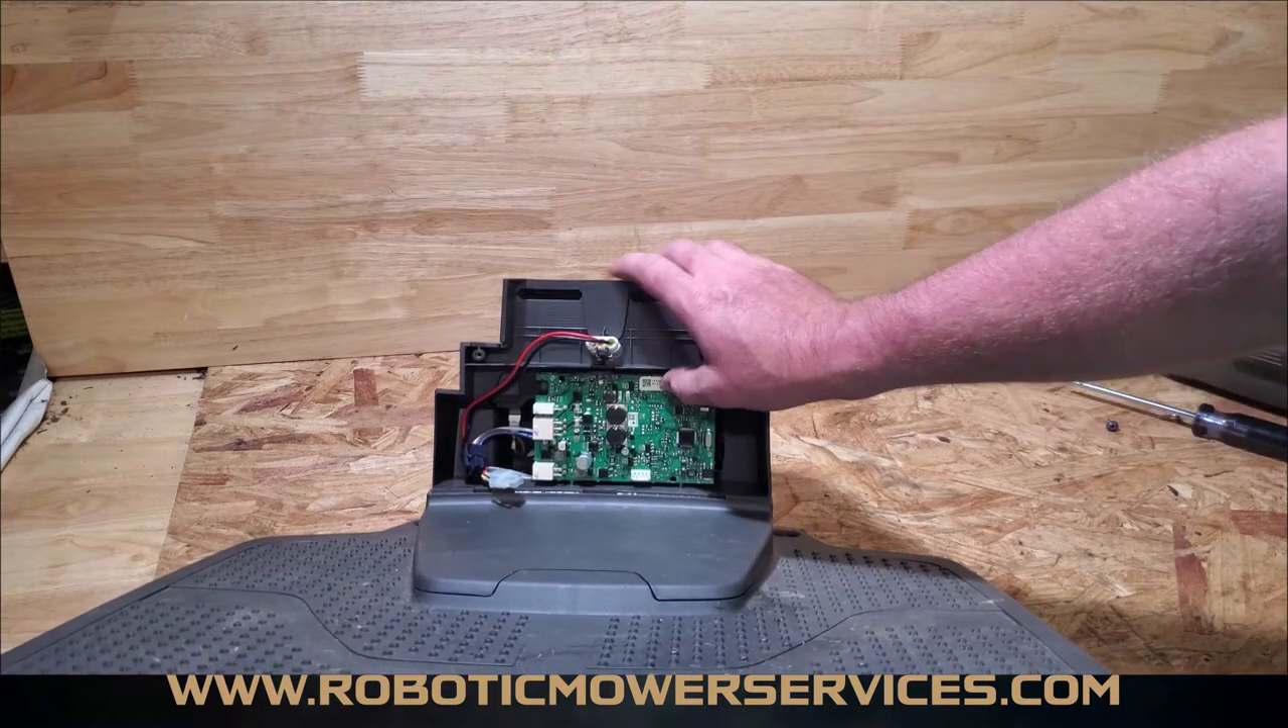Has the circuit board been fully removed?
No.